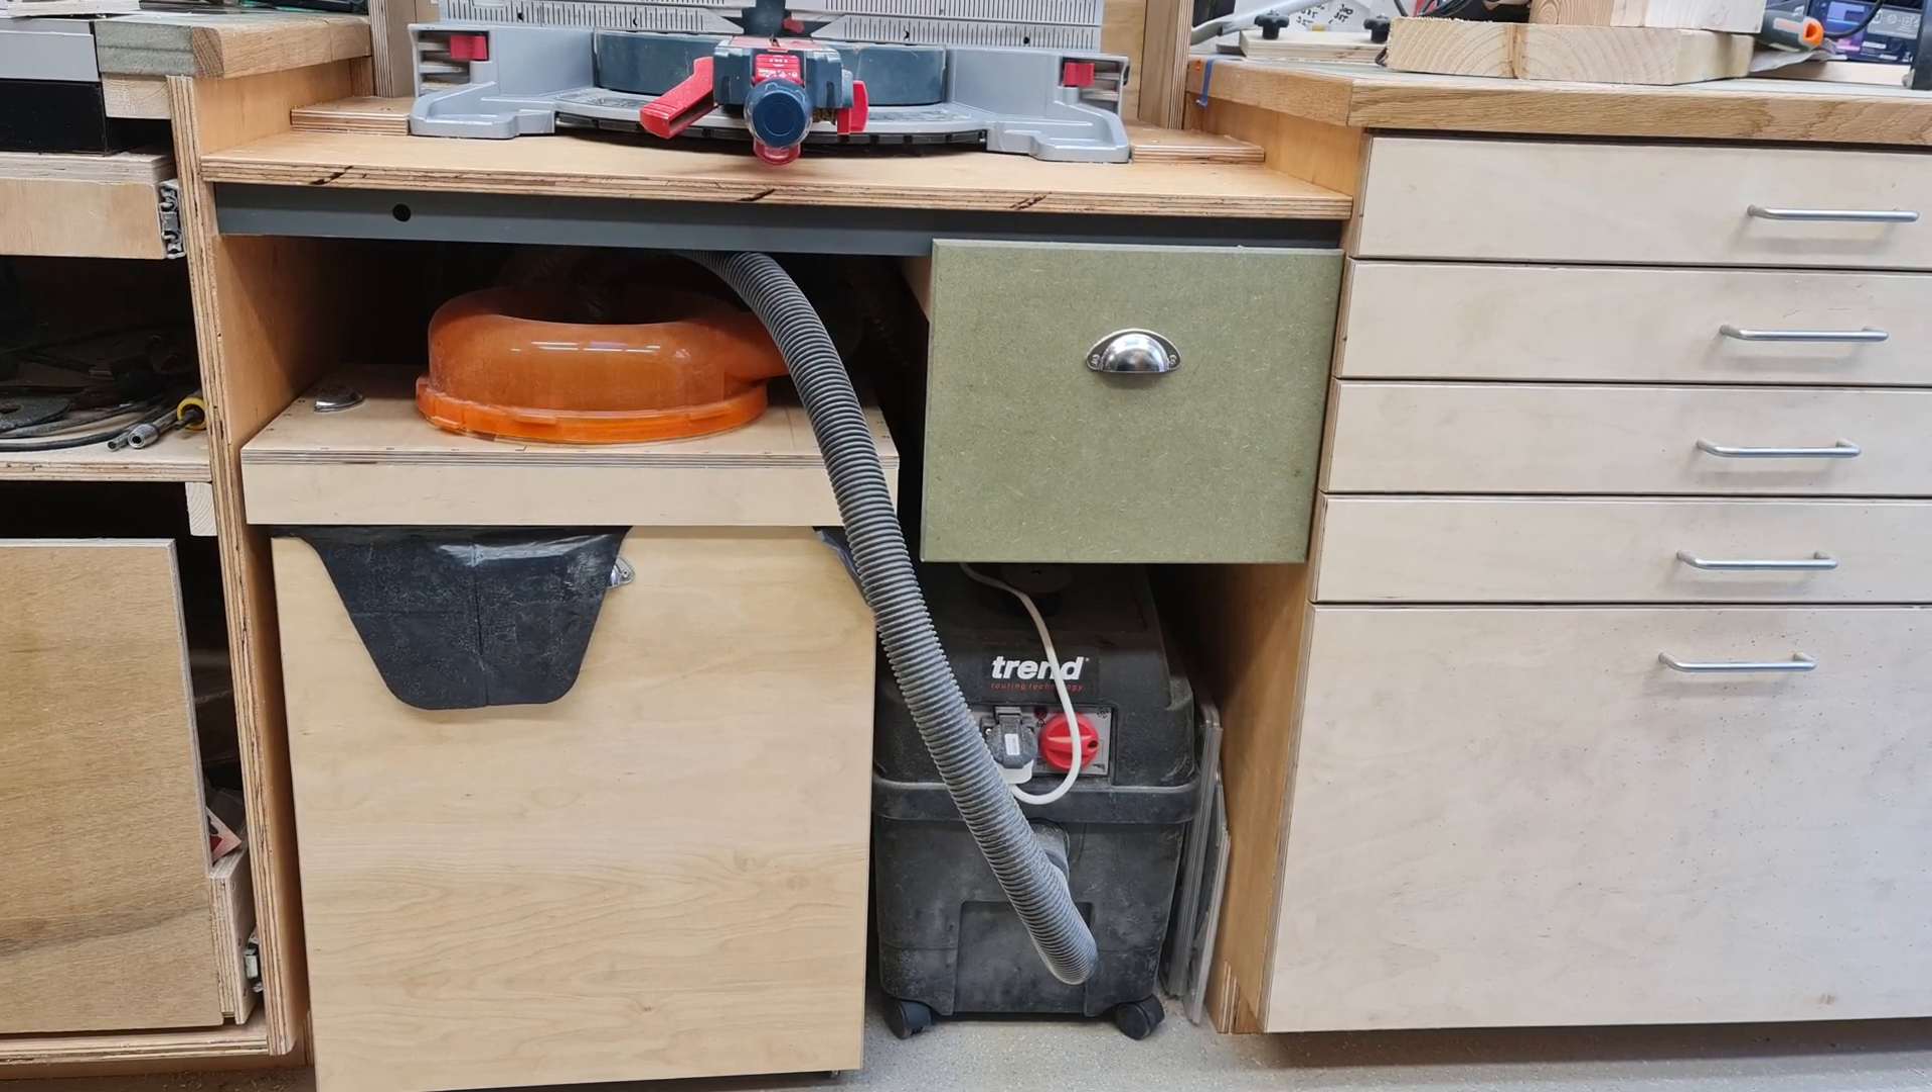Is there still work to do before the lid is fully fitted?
No.